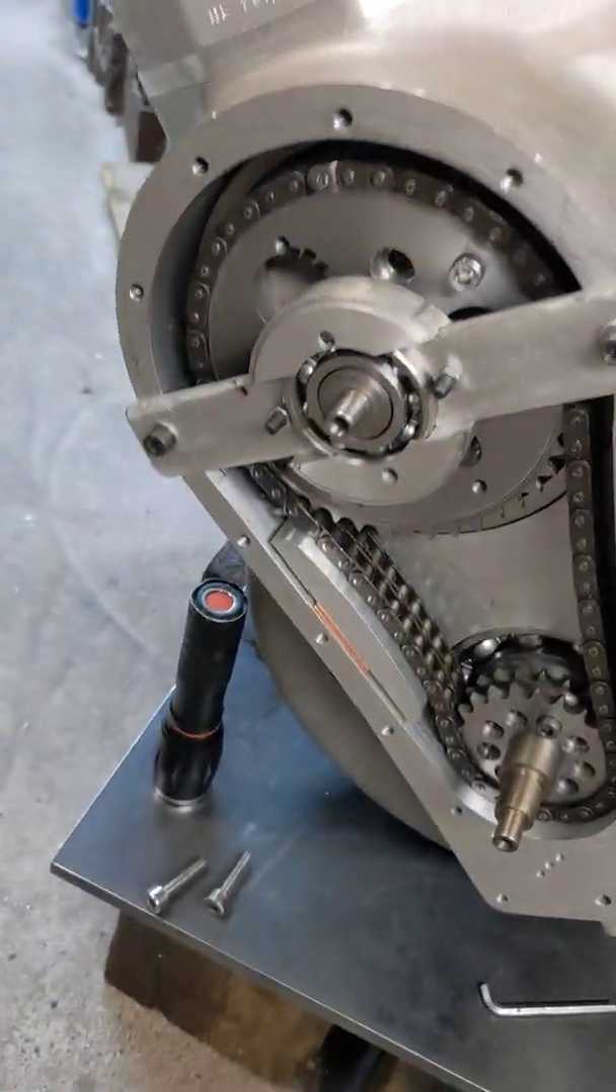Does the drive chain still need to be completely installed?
No.